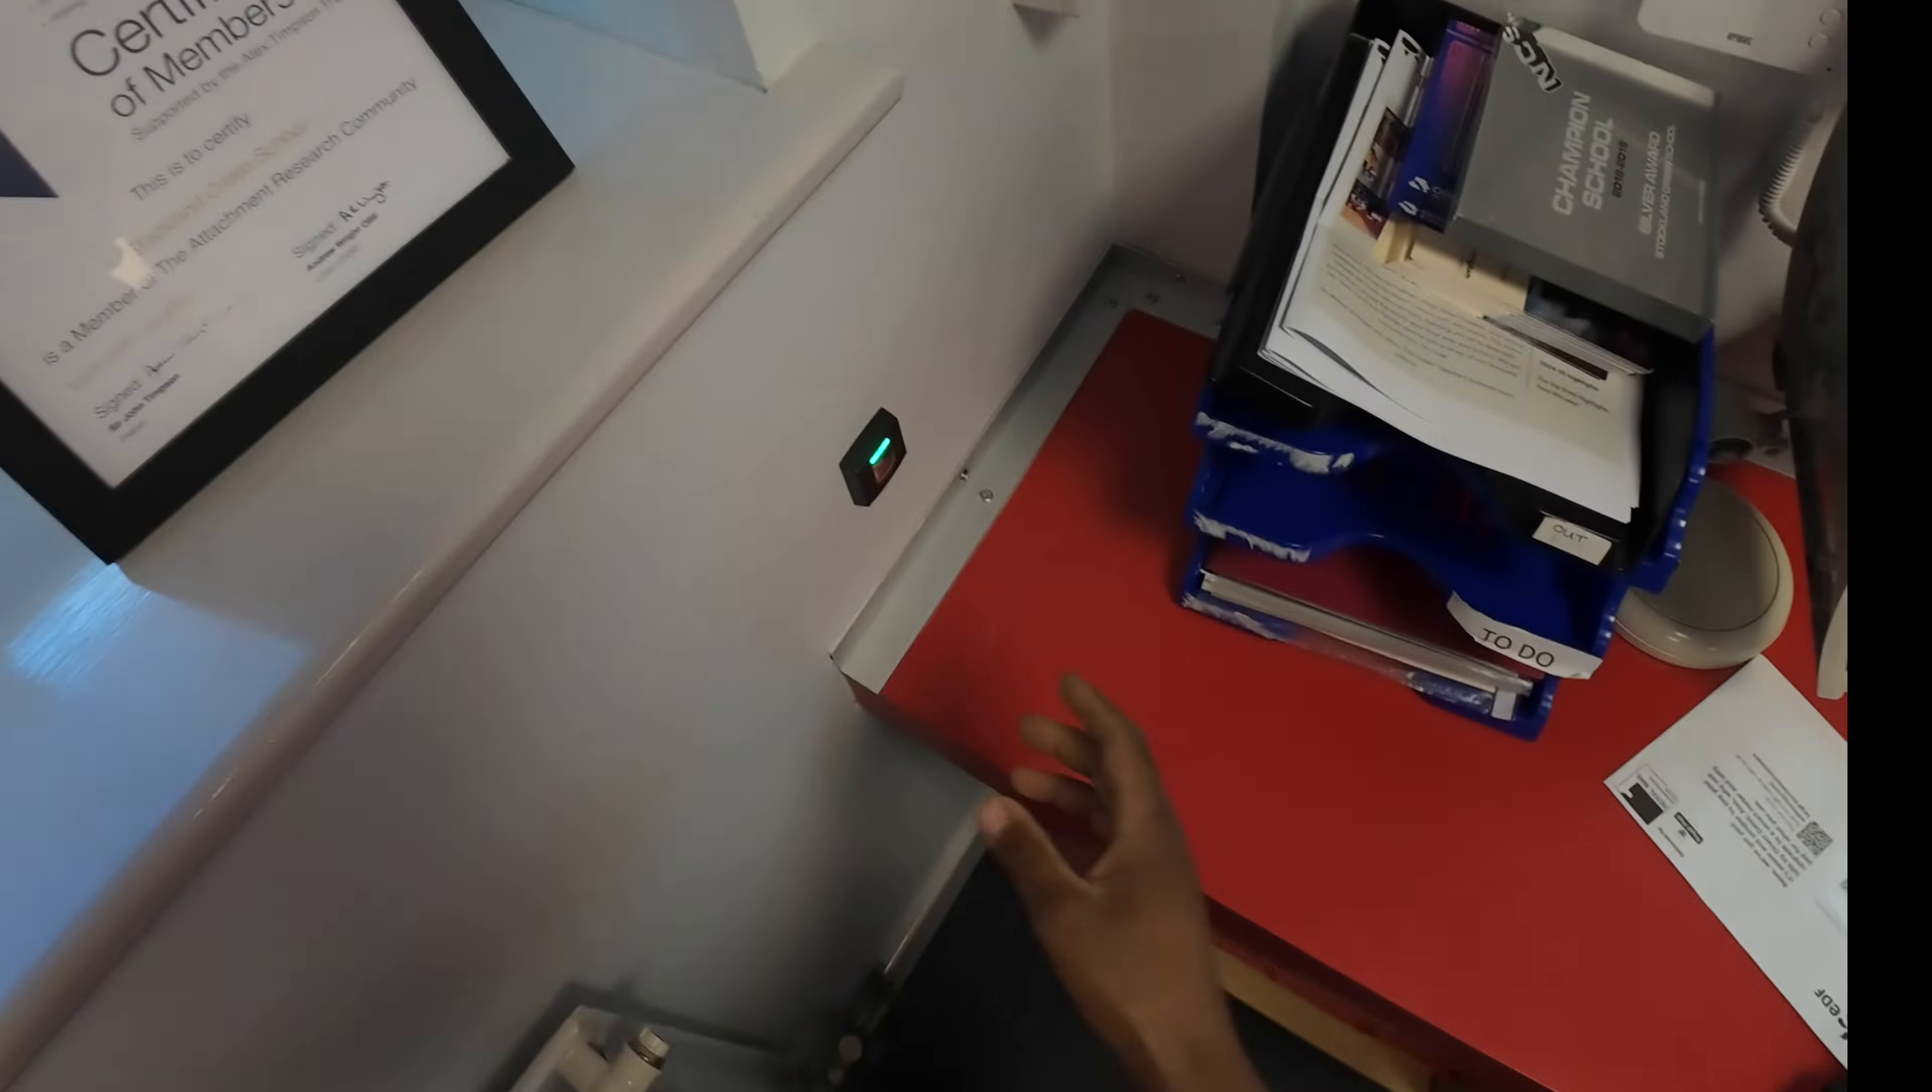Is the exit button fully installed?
Yes.